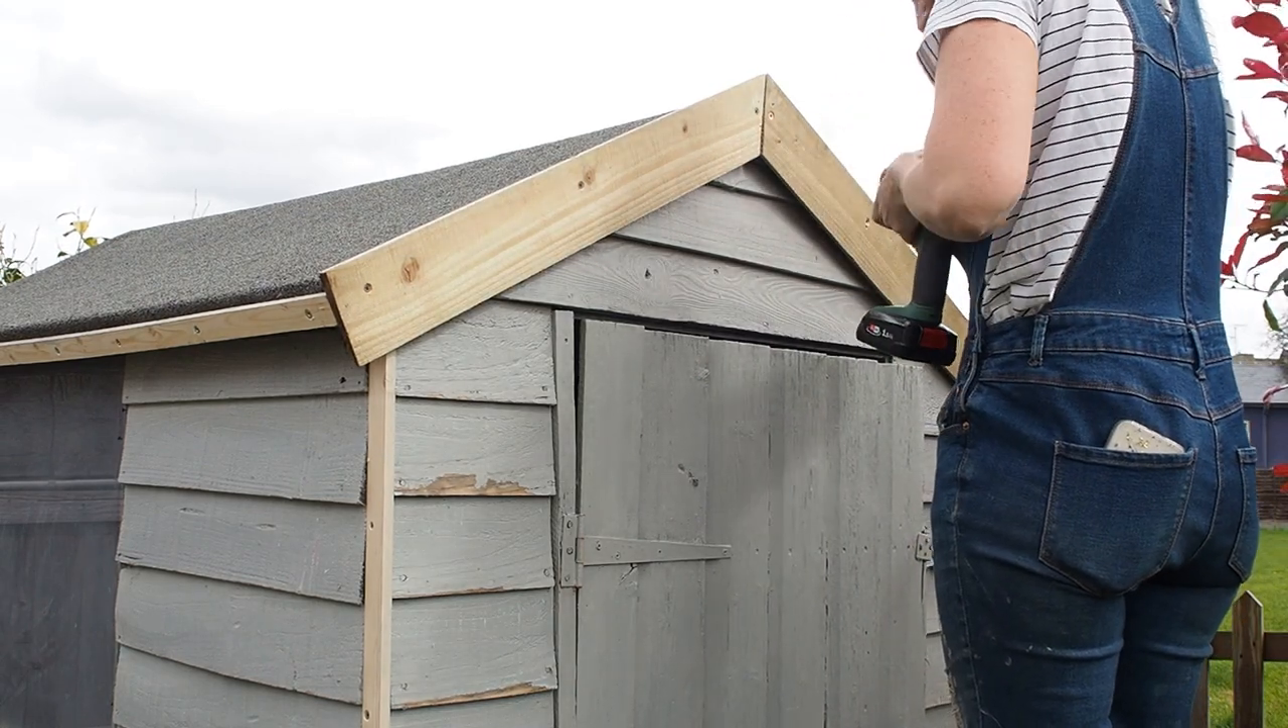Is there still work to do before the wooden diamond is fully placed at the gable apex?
Yes.